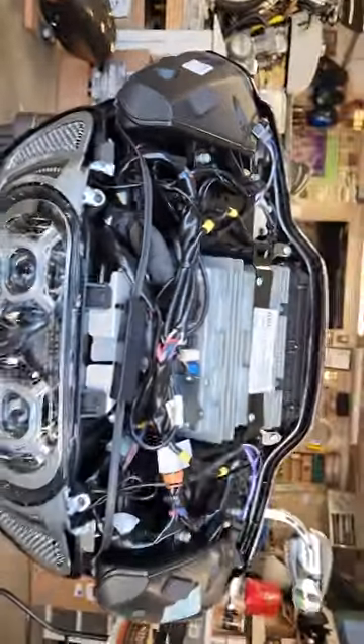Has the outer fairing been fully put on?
No.